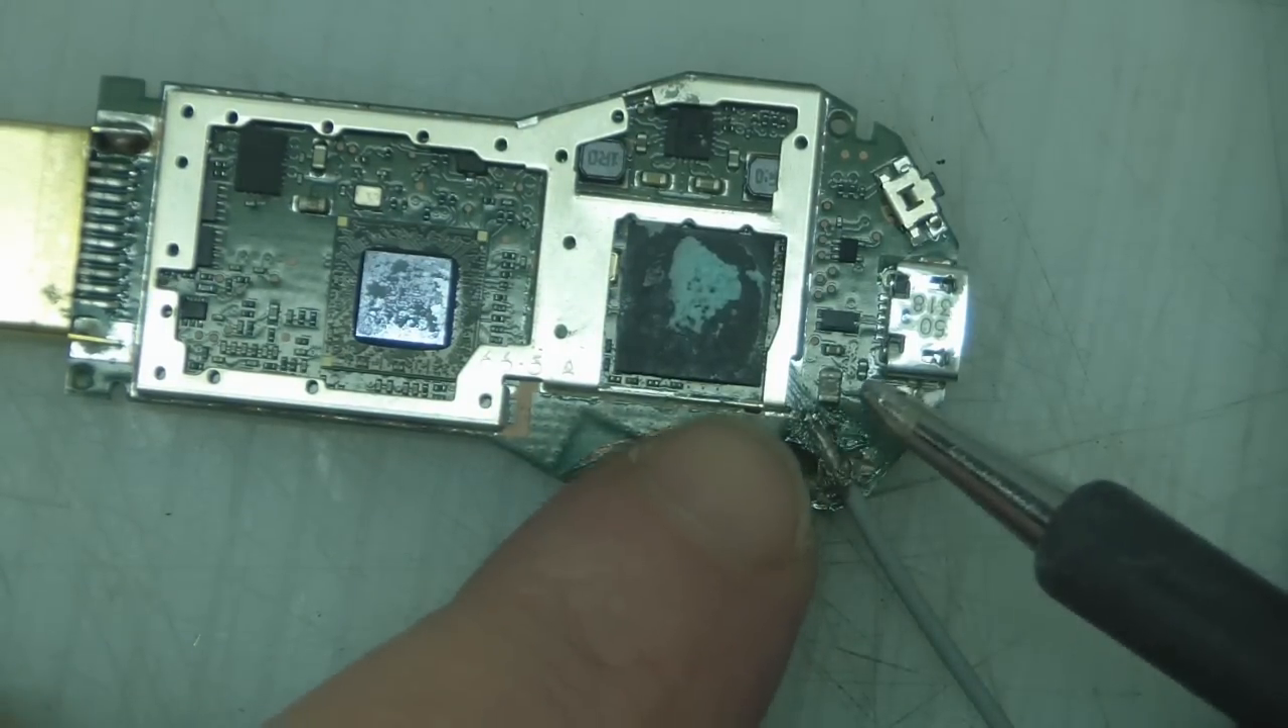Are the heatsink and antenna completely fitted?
No.